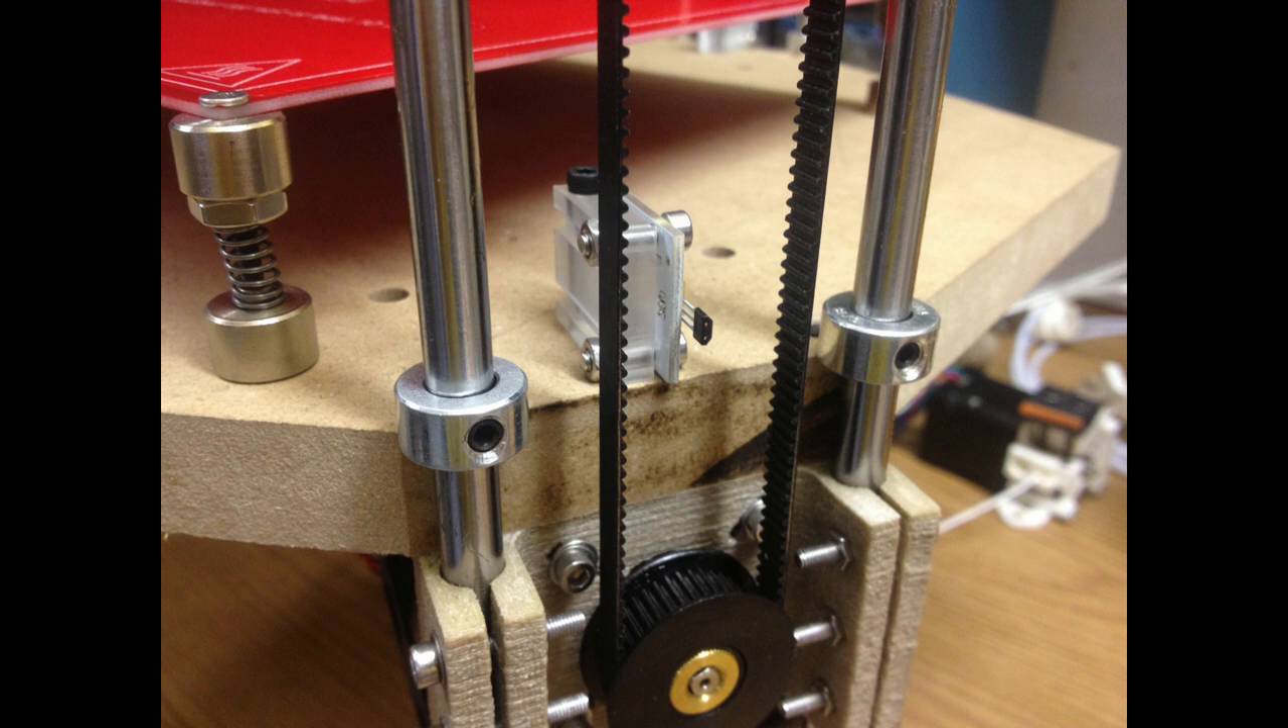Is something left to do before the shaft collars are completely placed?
No.